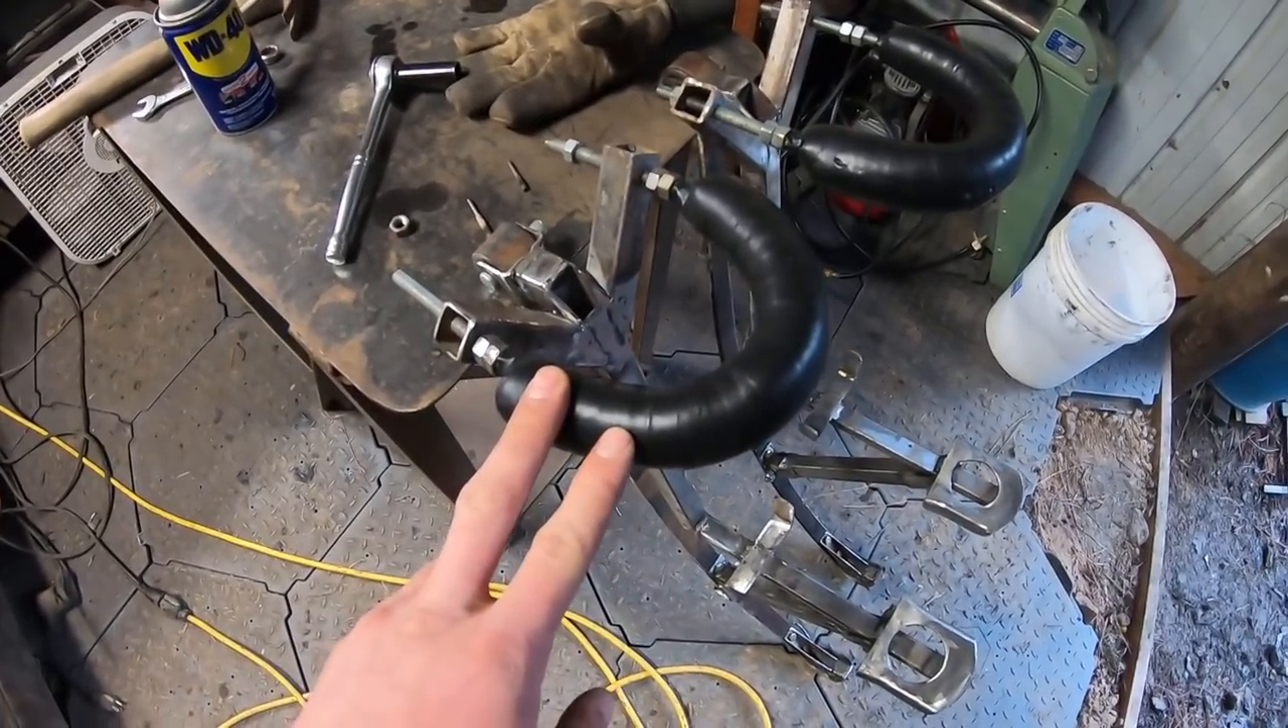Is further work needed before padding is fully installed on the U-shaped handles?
No.